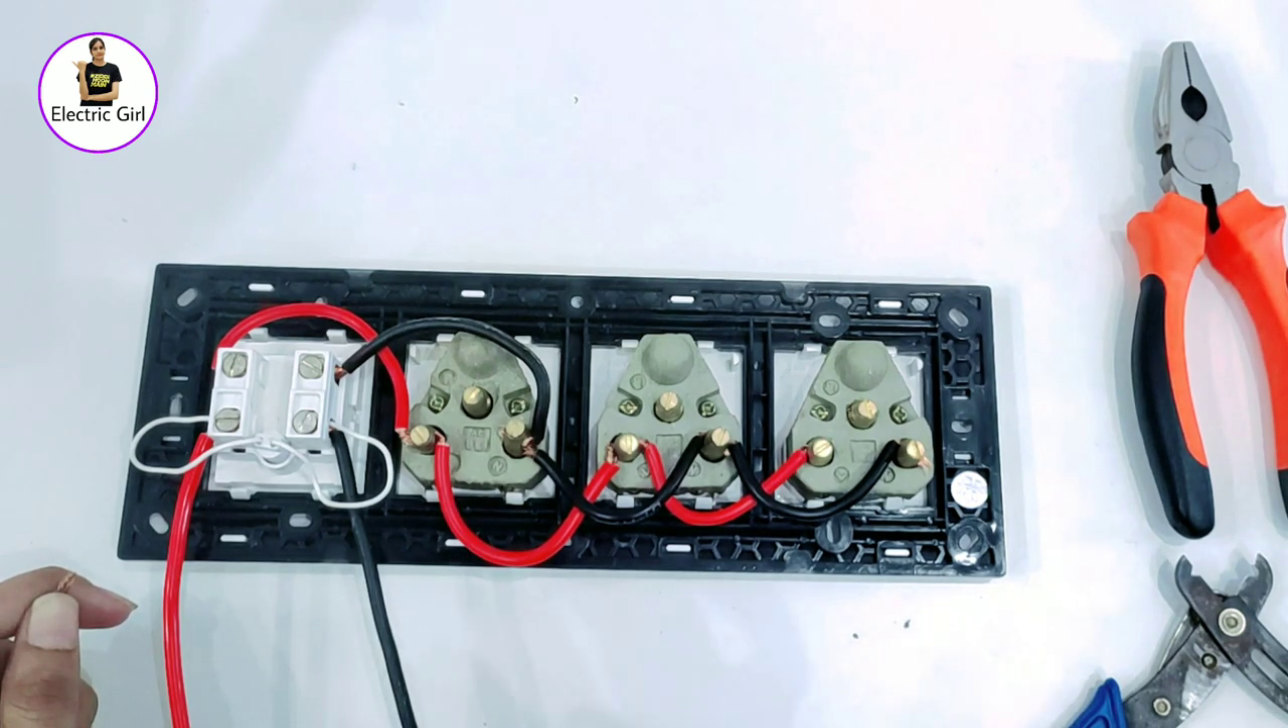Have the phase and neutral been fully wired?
Yes.